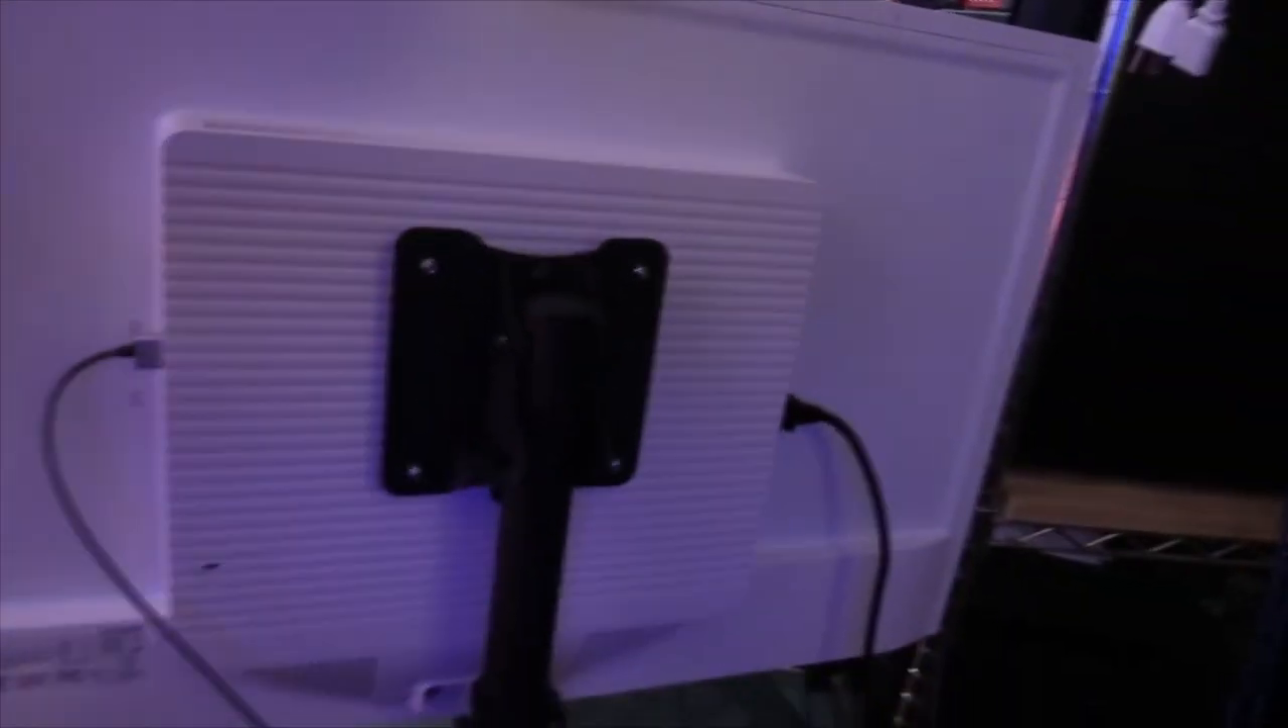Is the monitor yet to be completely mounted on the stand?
No.